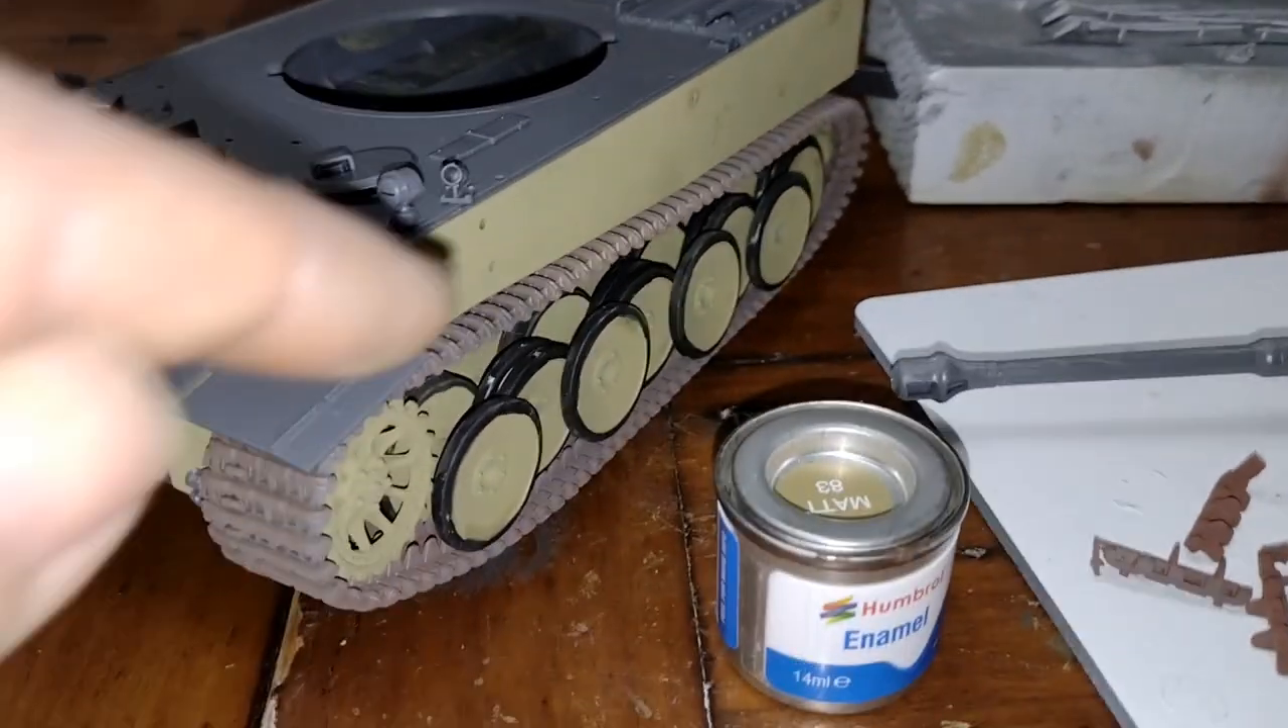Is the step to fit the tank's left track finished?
Yes.